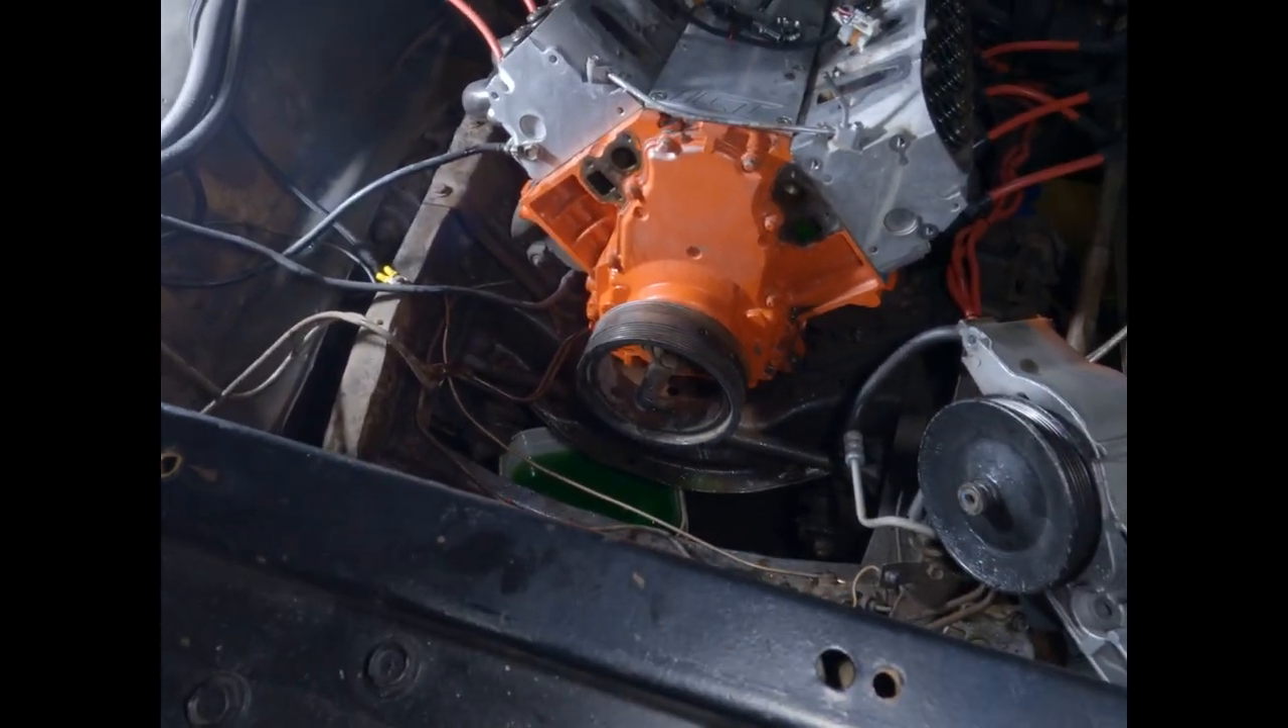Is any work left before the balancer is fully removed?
Yes.